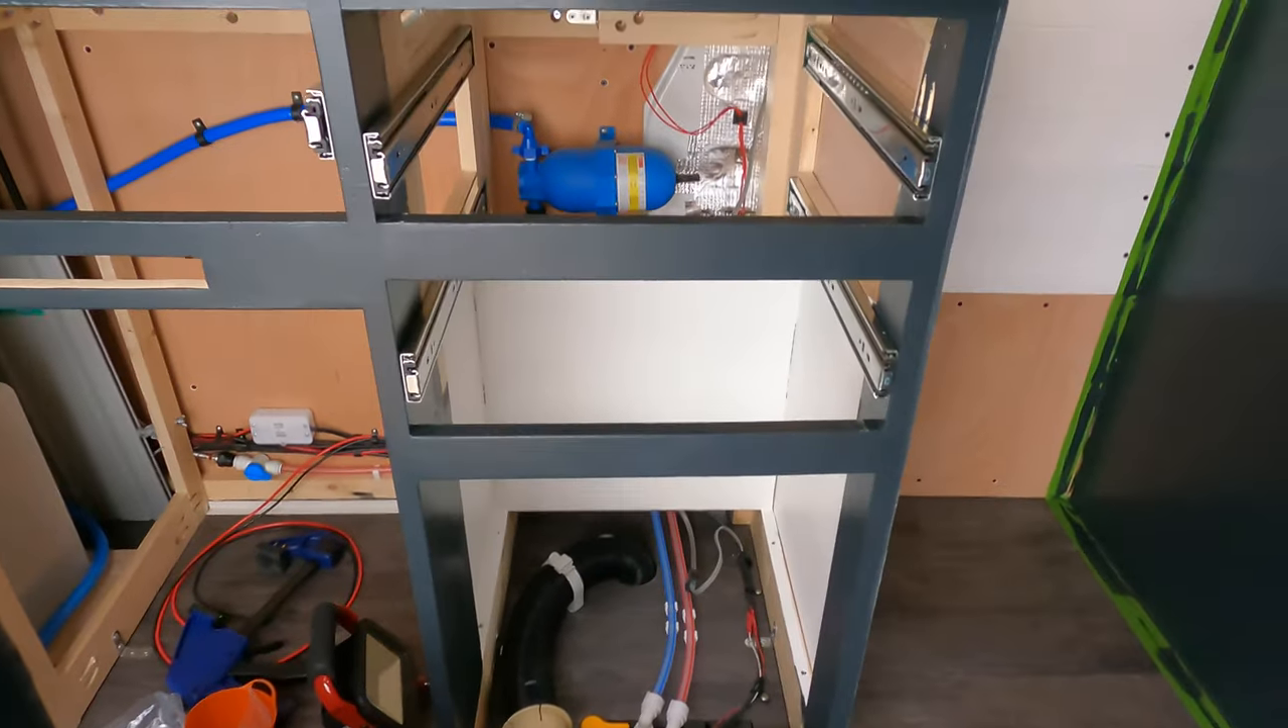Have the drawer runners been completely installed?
Yes.